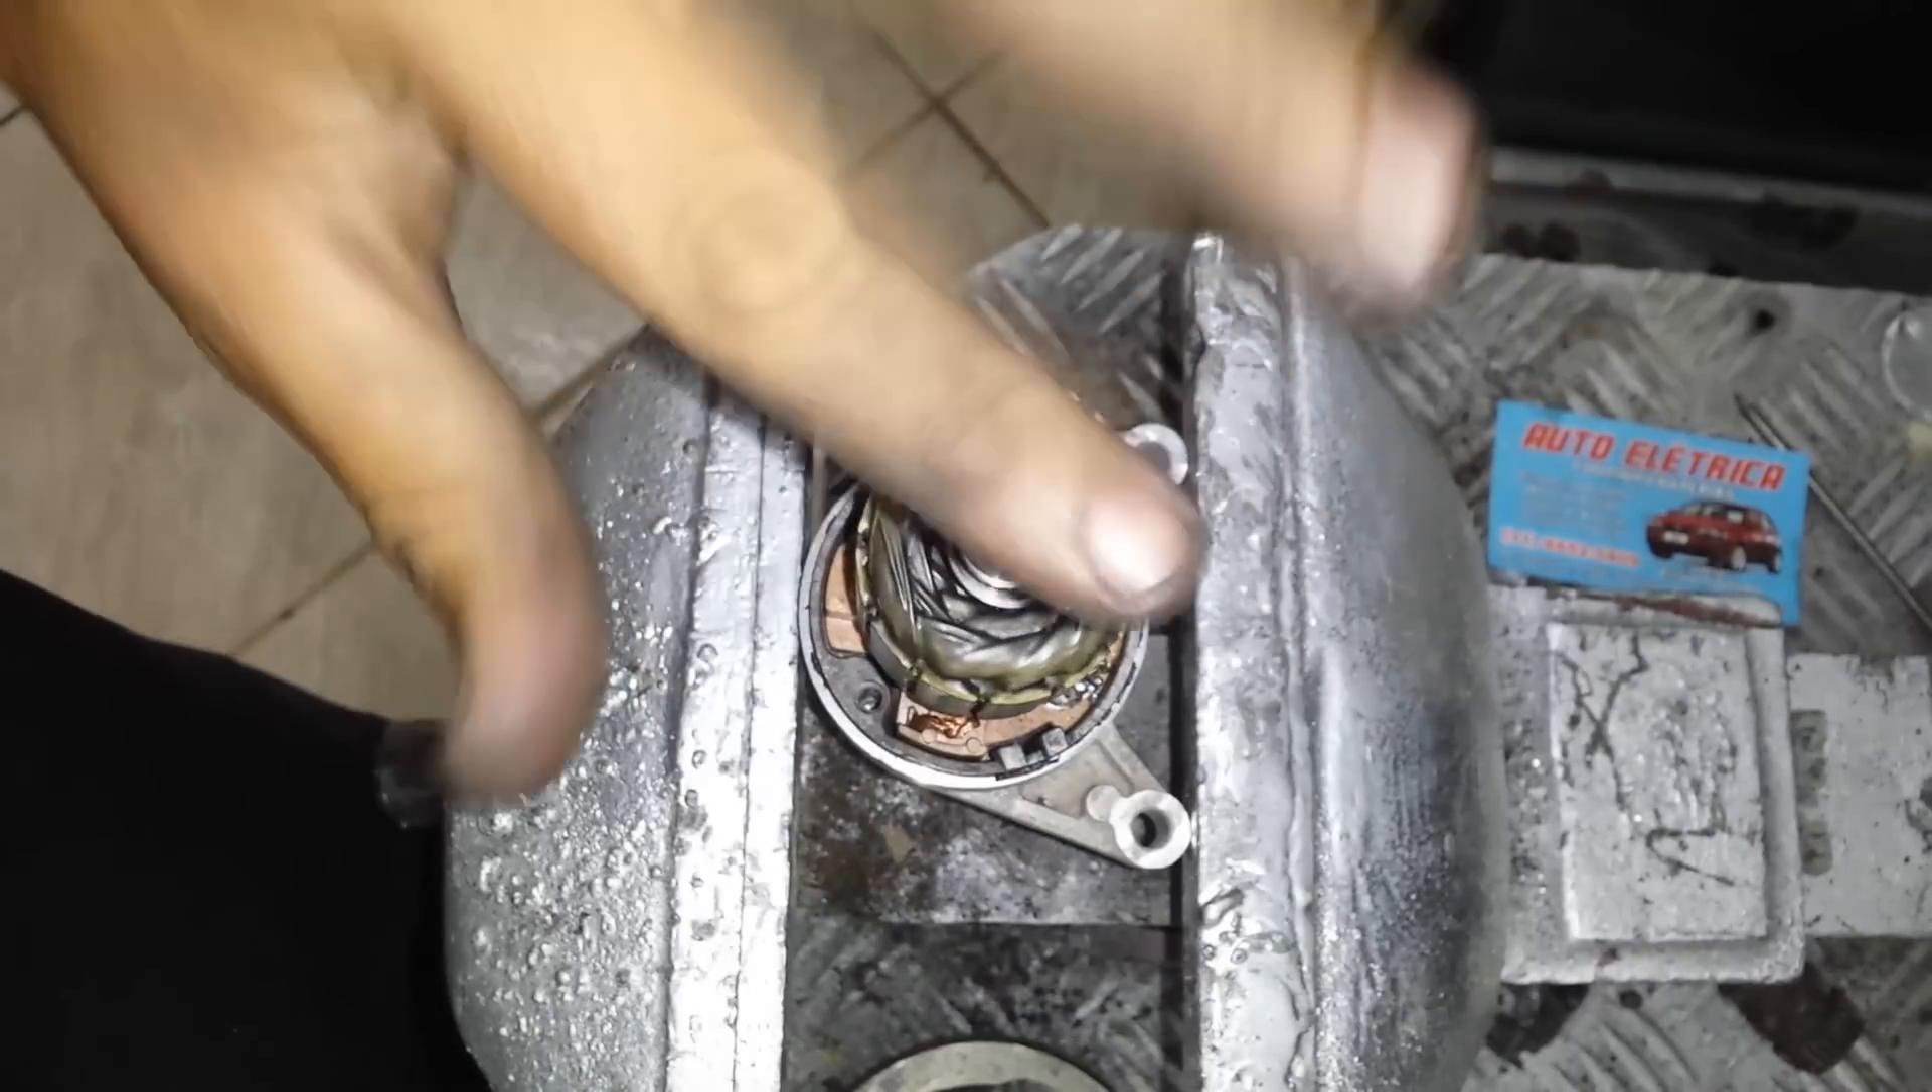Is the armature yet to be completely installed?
No.